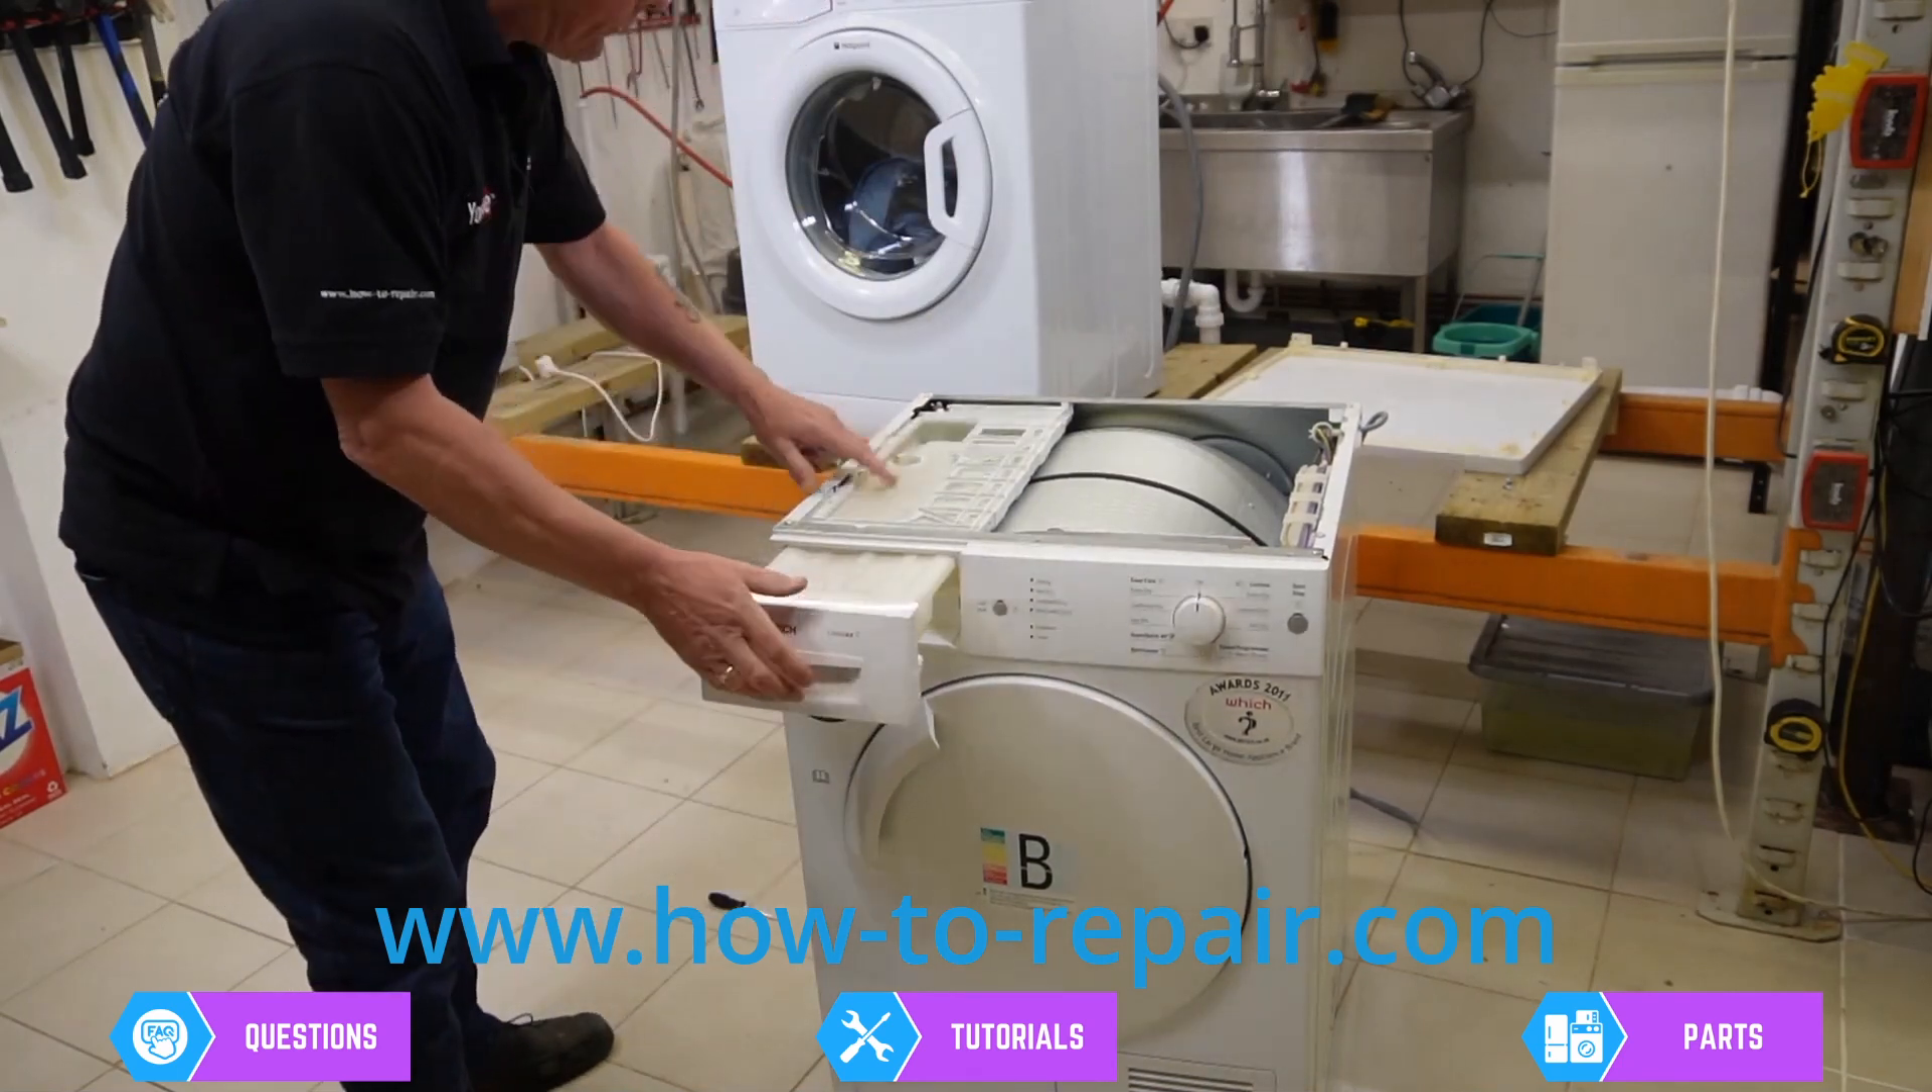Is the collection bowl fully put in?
No.